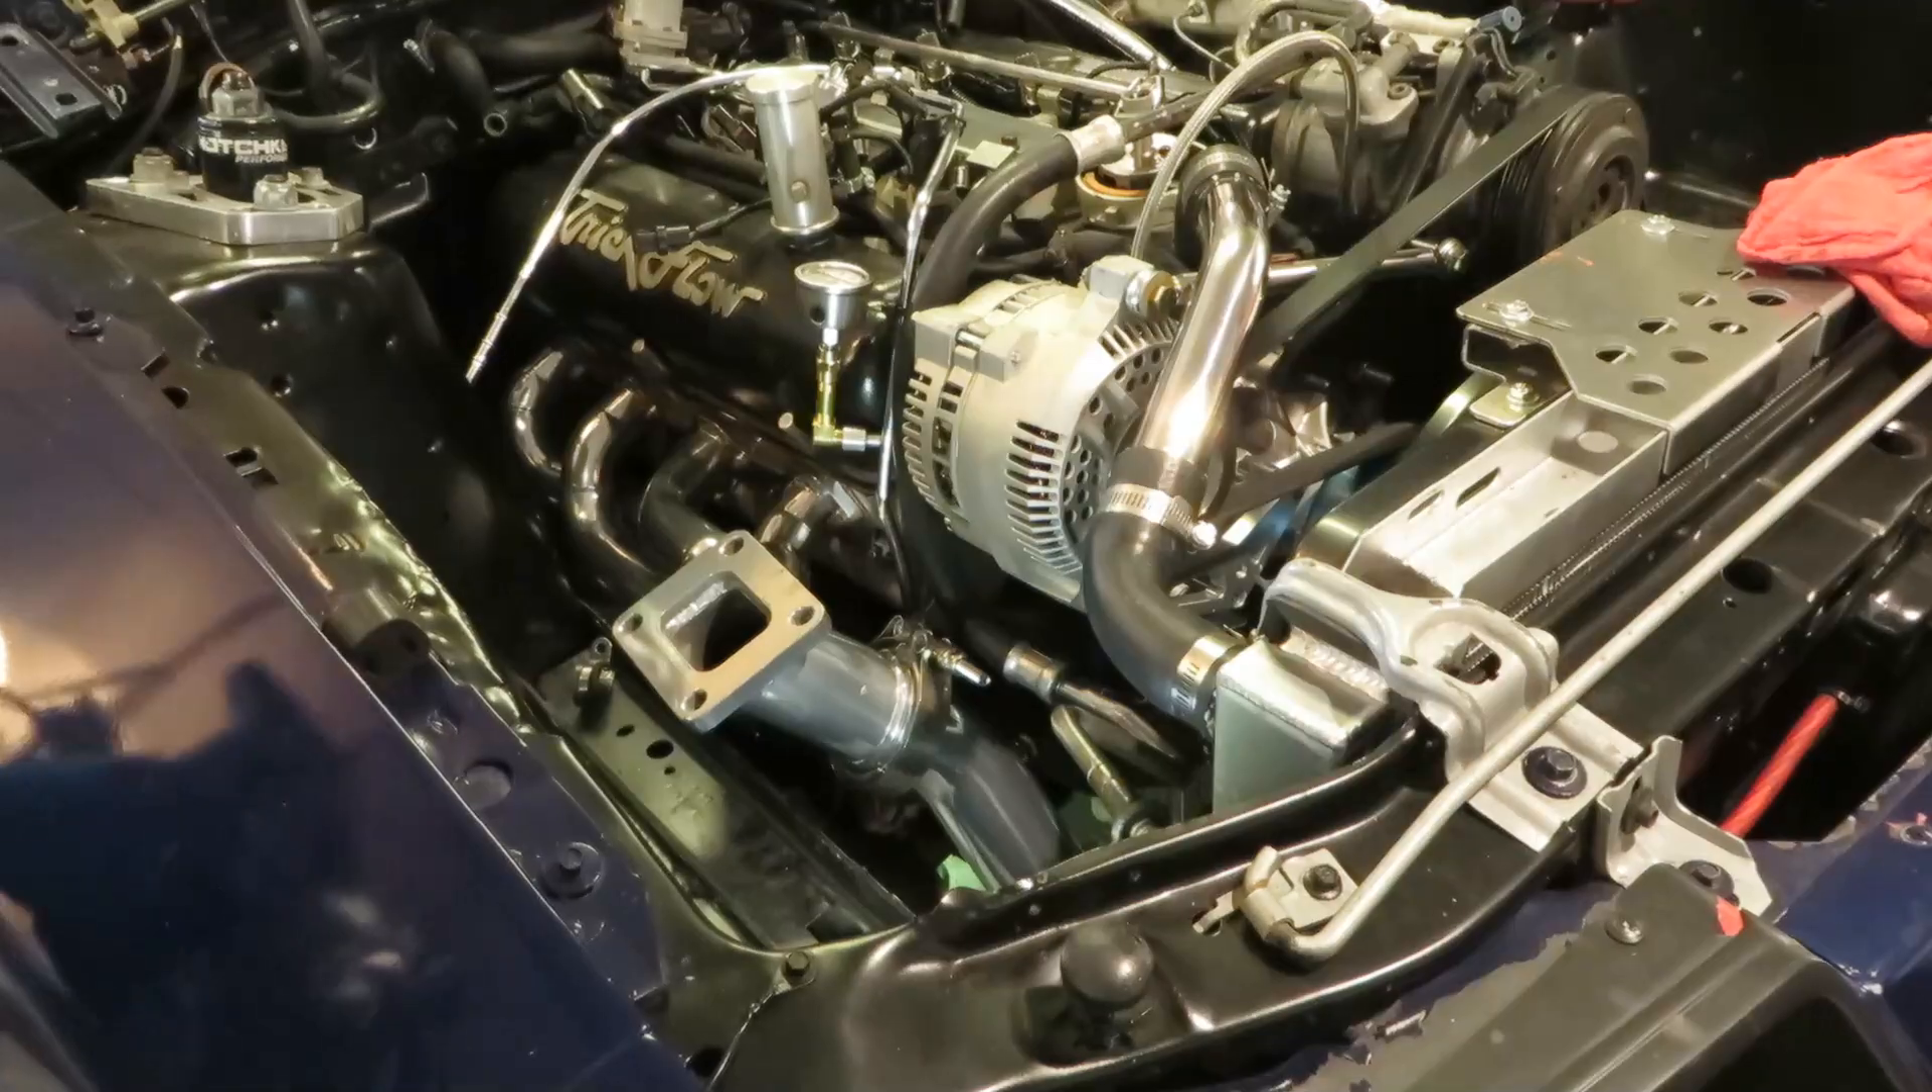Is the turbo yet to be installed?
Yes.